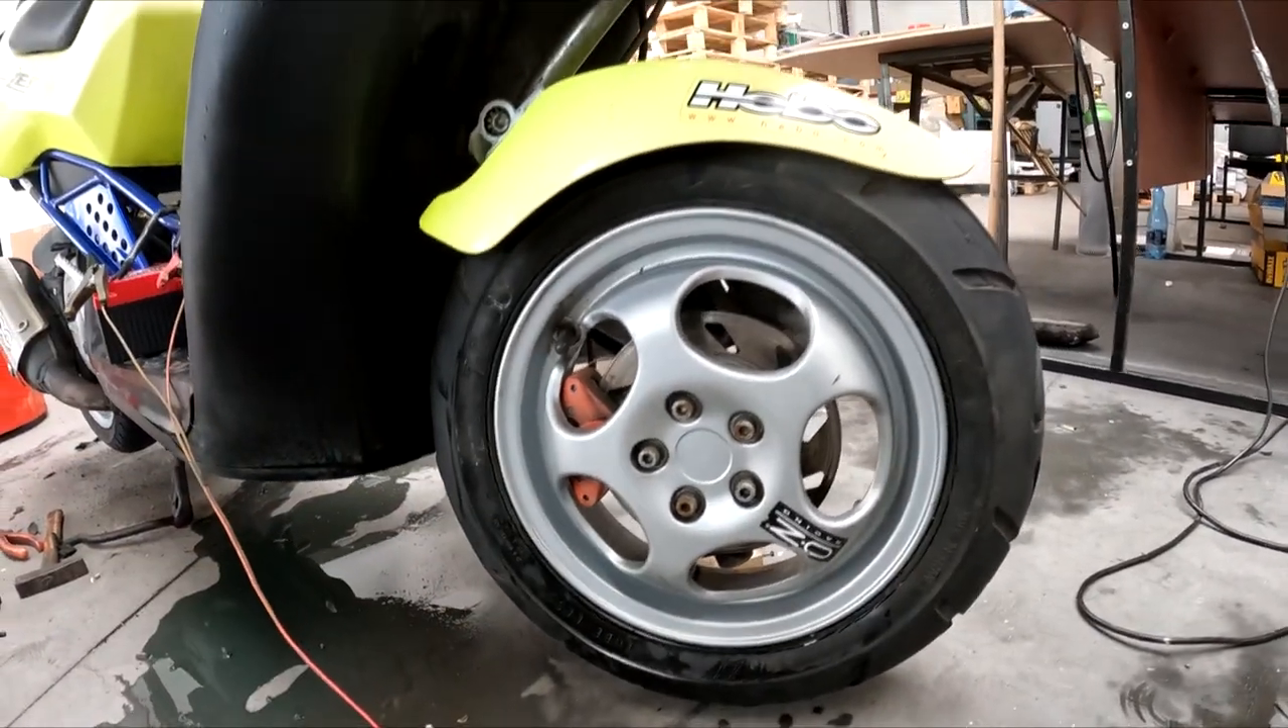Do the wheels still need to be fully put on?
No.